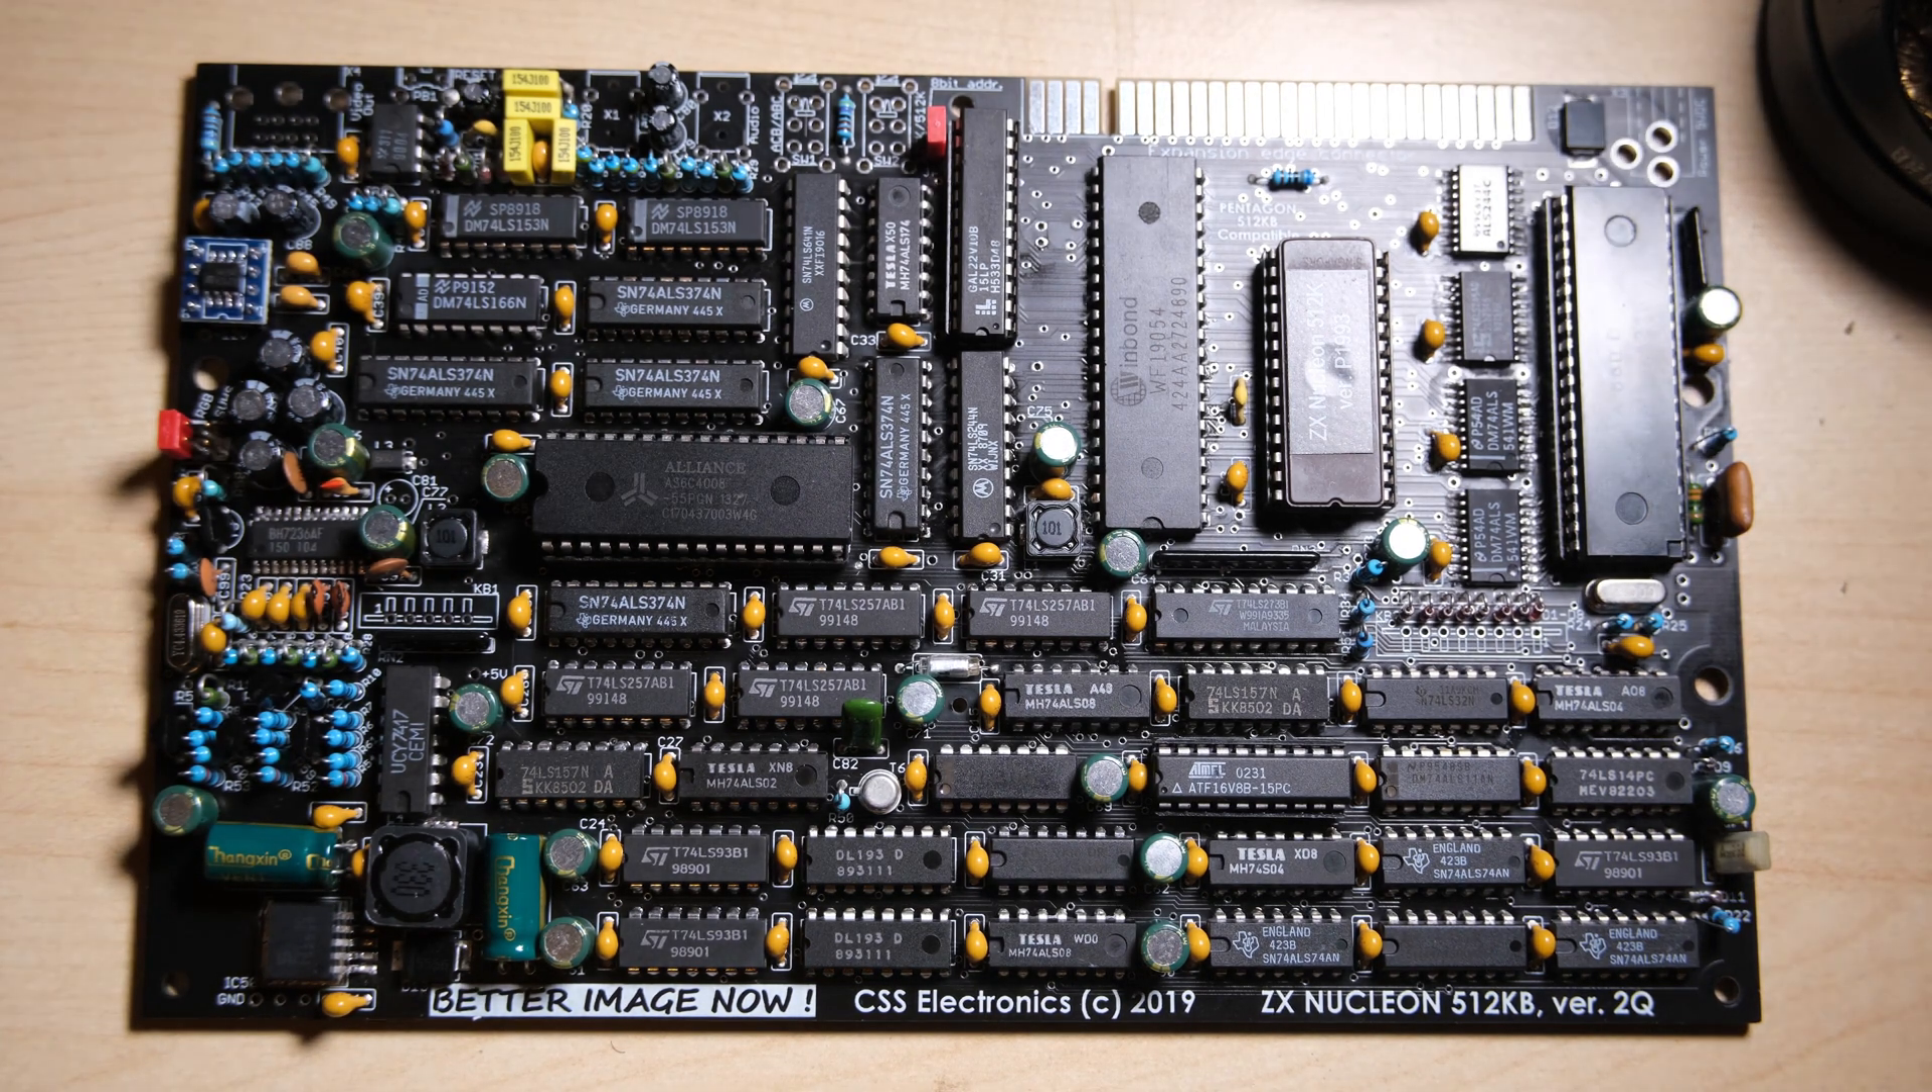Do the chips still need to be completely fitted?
No.